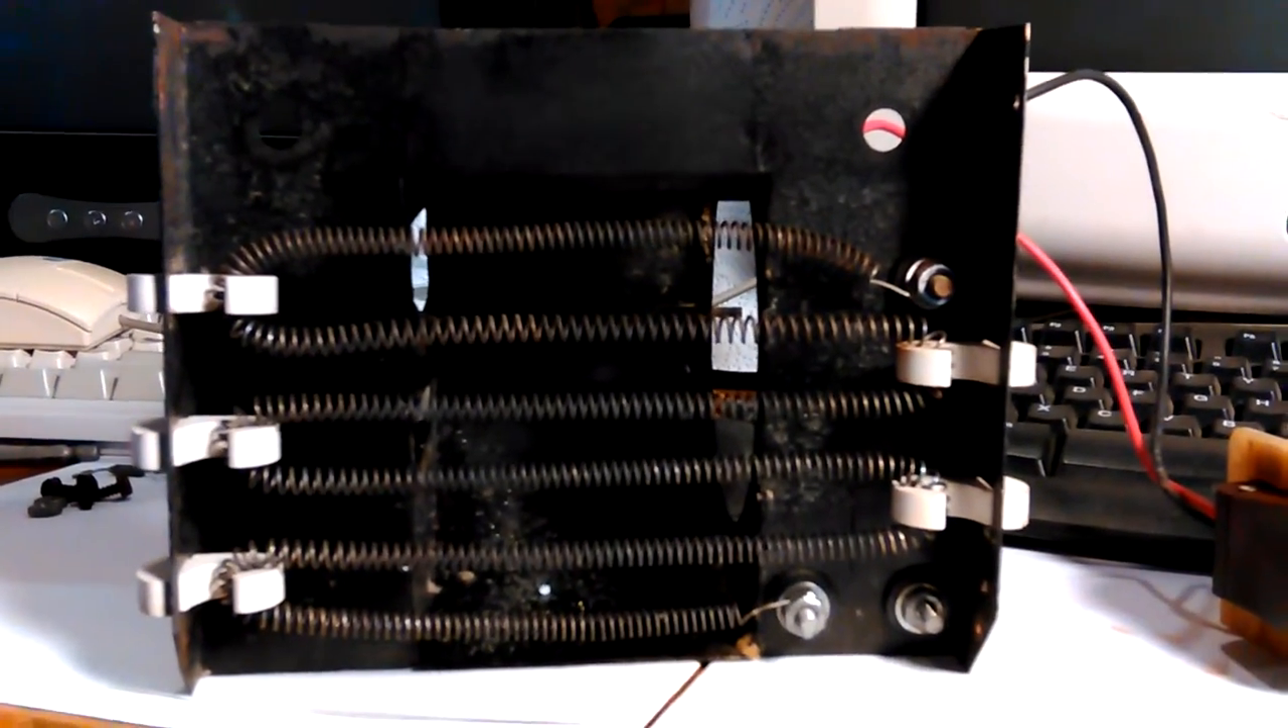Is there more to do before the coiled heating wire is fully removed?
Yes.